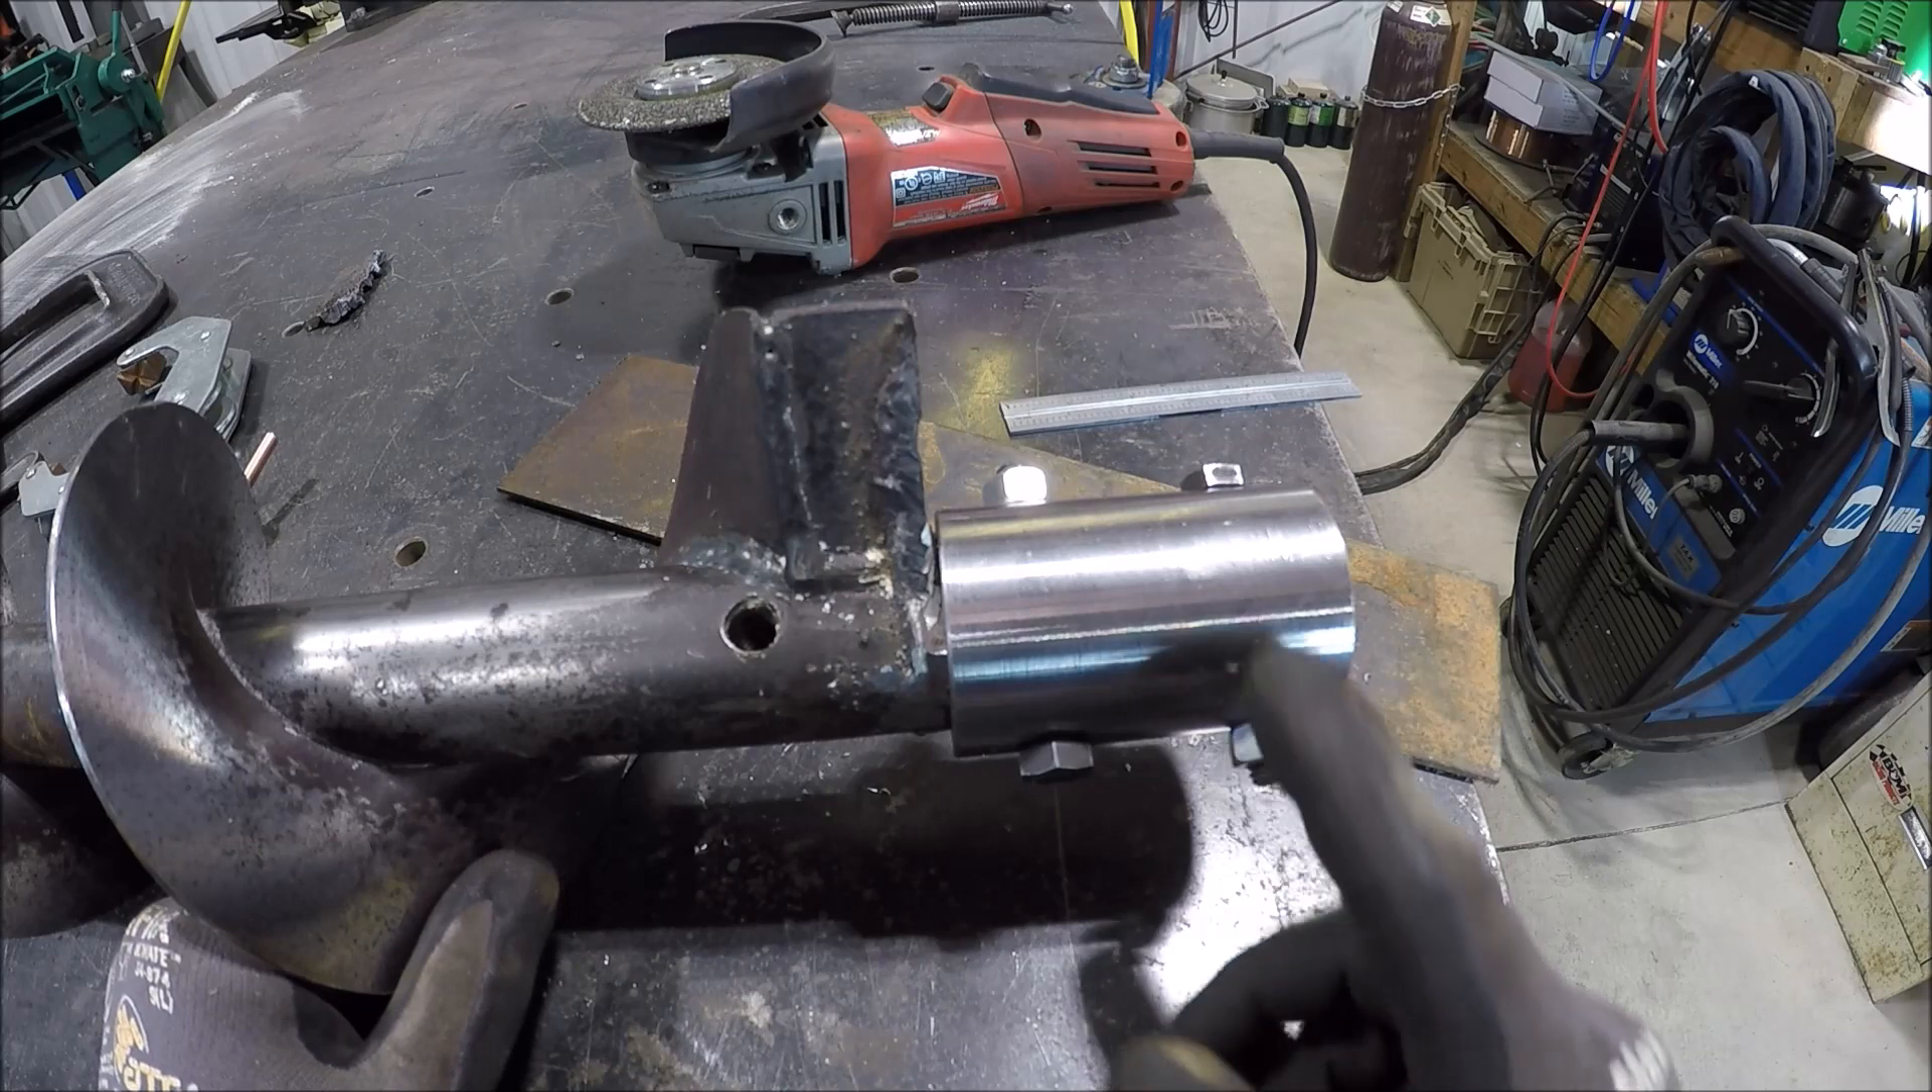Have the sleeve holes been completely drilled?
Yes.